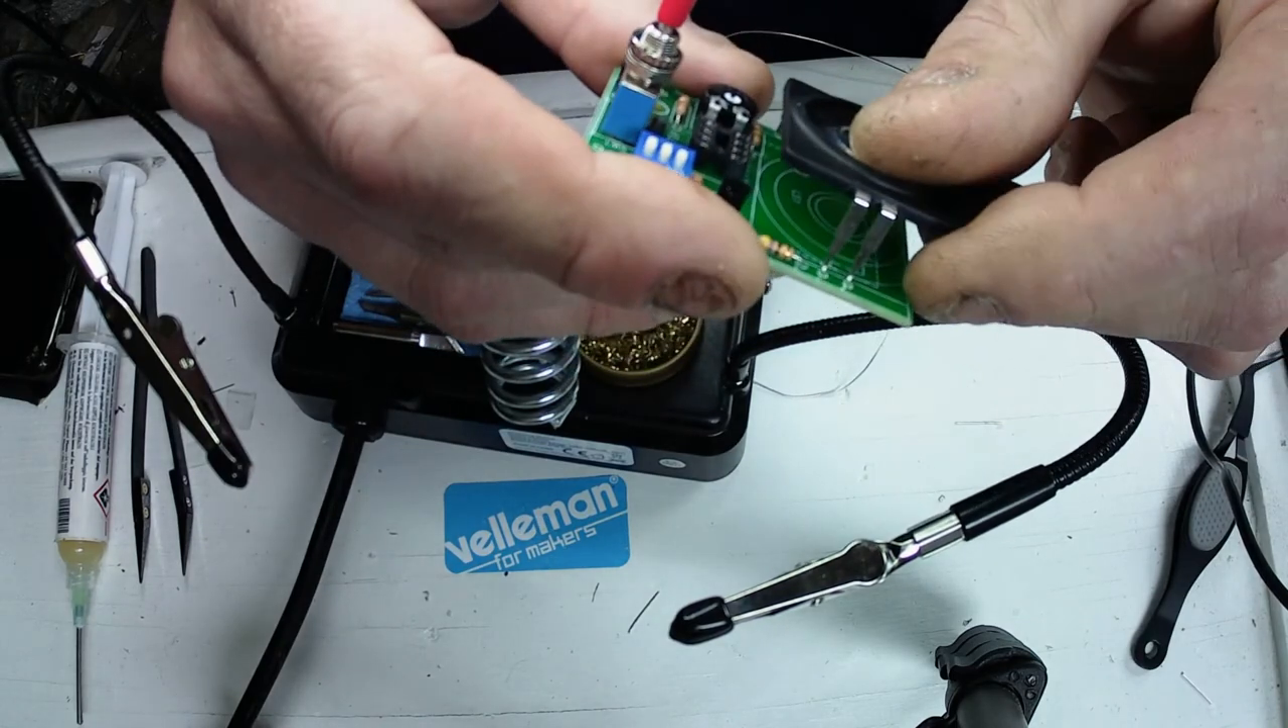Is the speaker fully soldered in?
No.